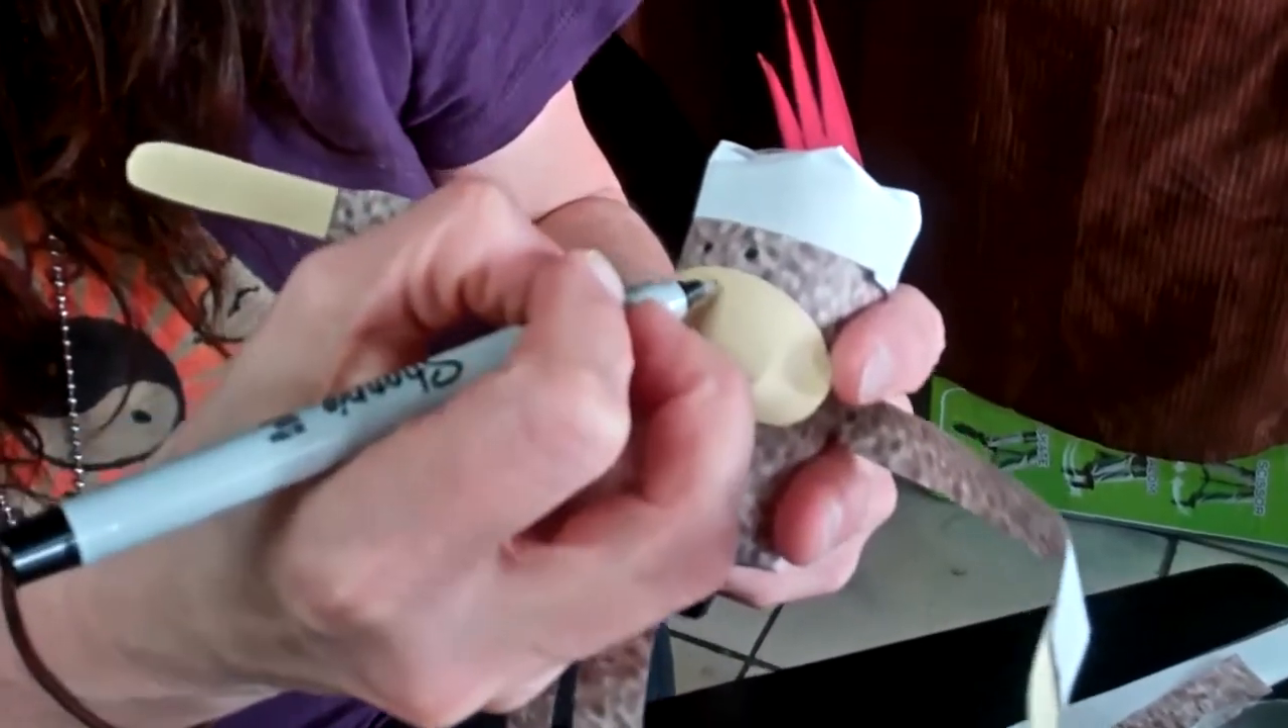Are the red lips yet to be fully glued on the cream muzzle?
Yes.